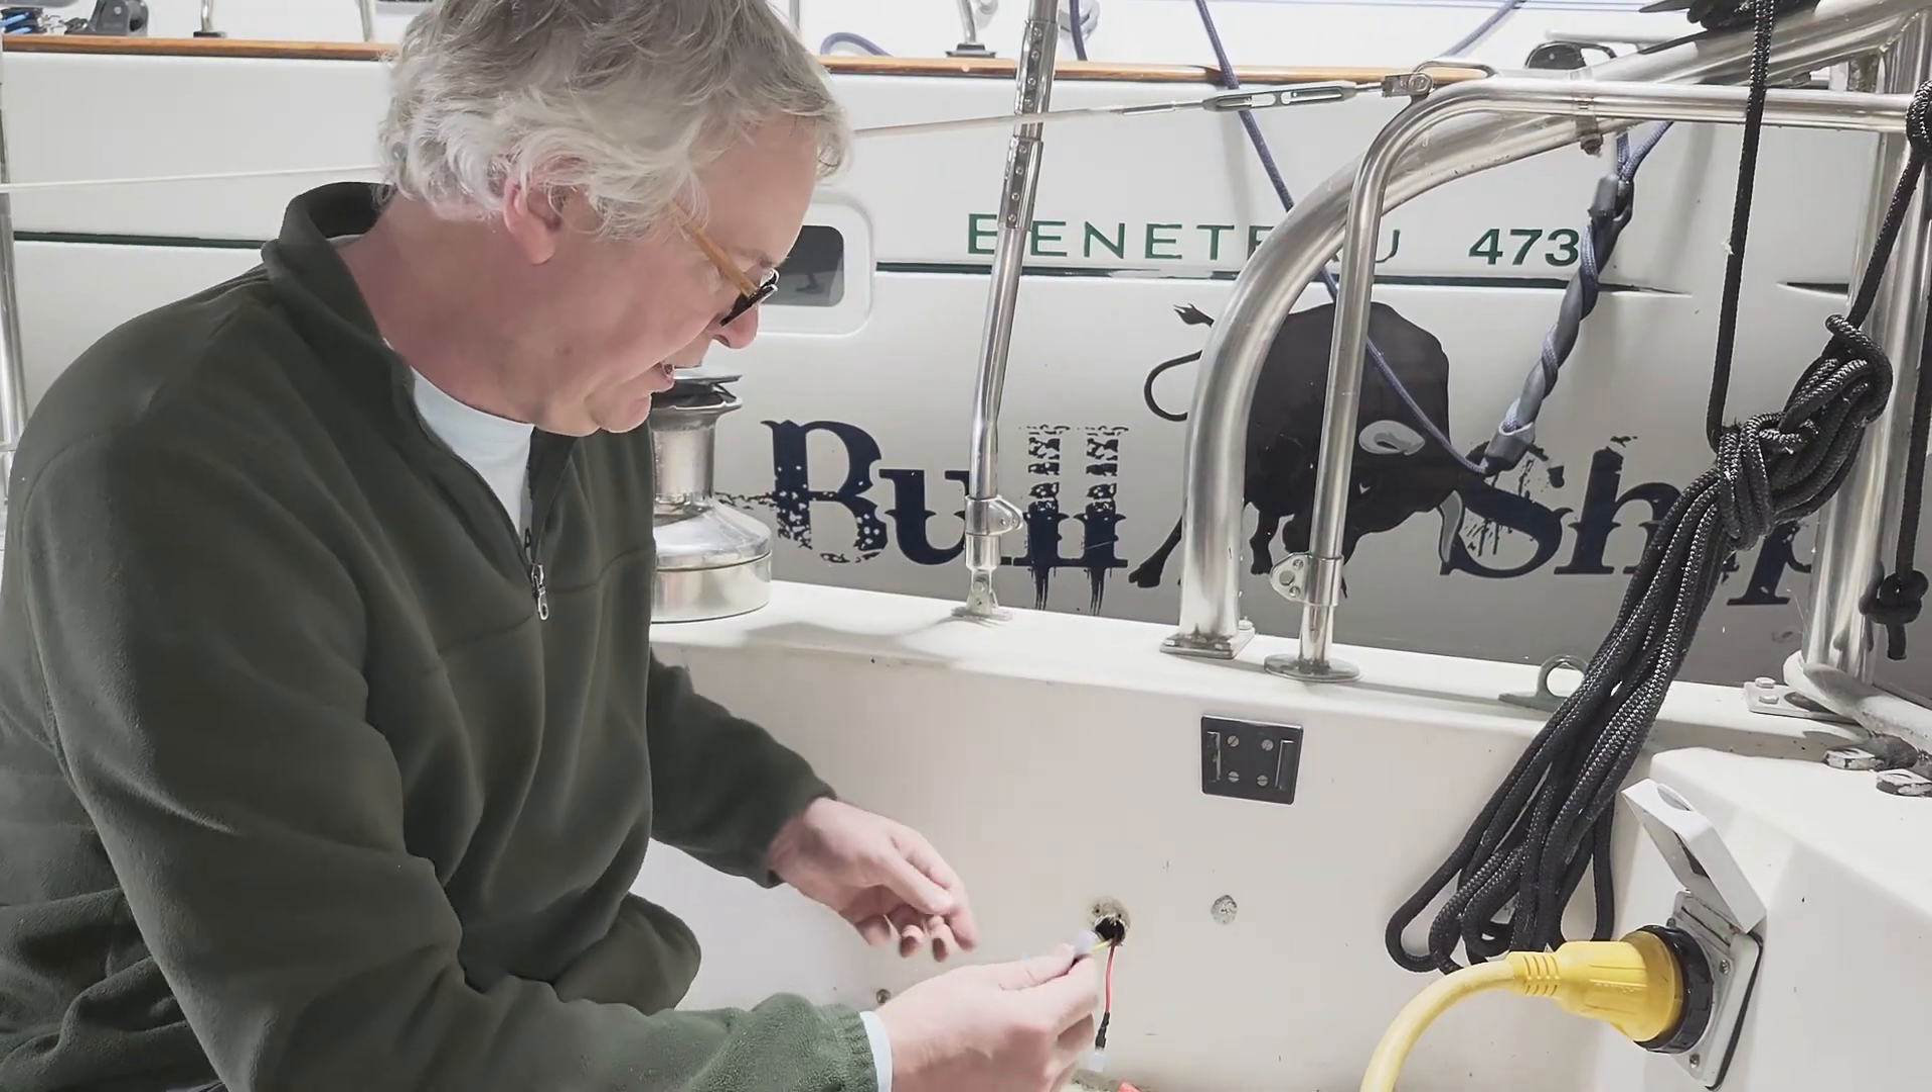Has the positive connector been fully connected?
No.